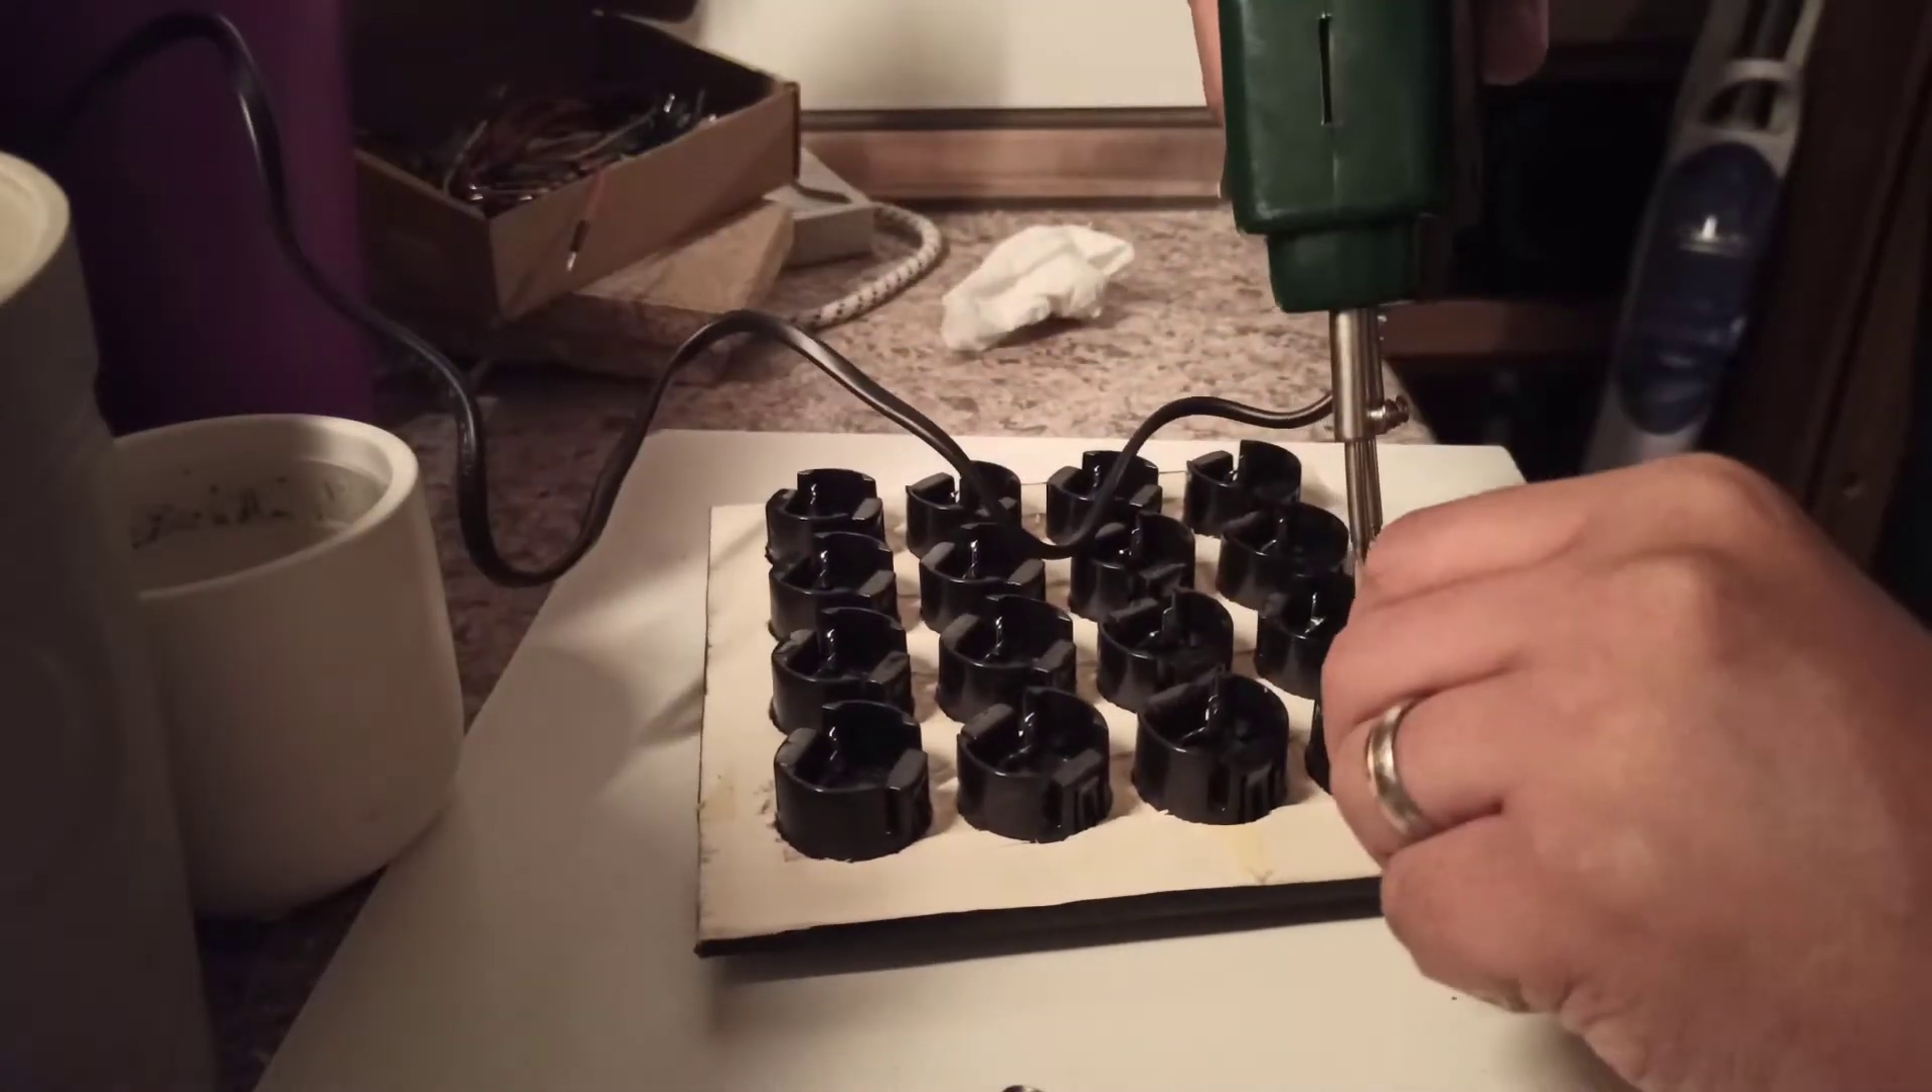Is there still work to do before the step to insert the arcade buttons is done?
No.